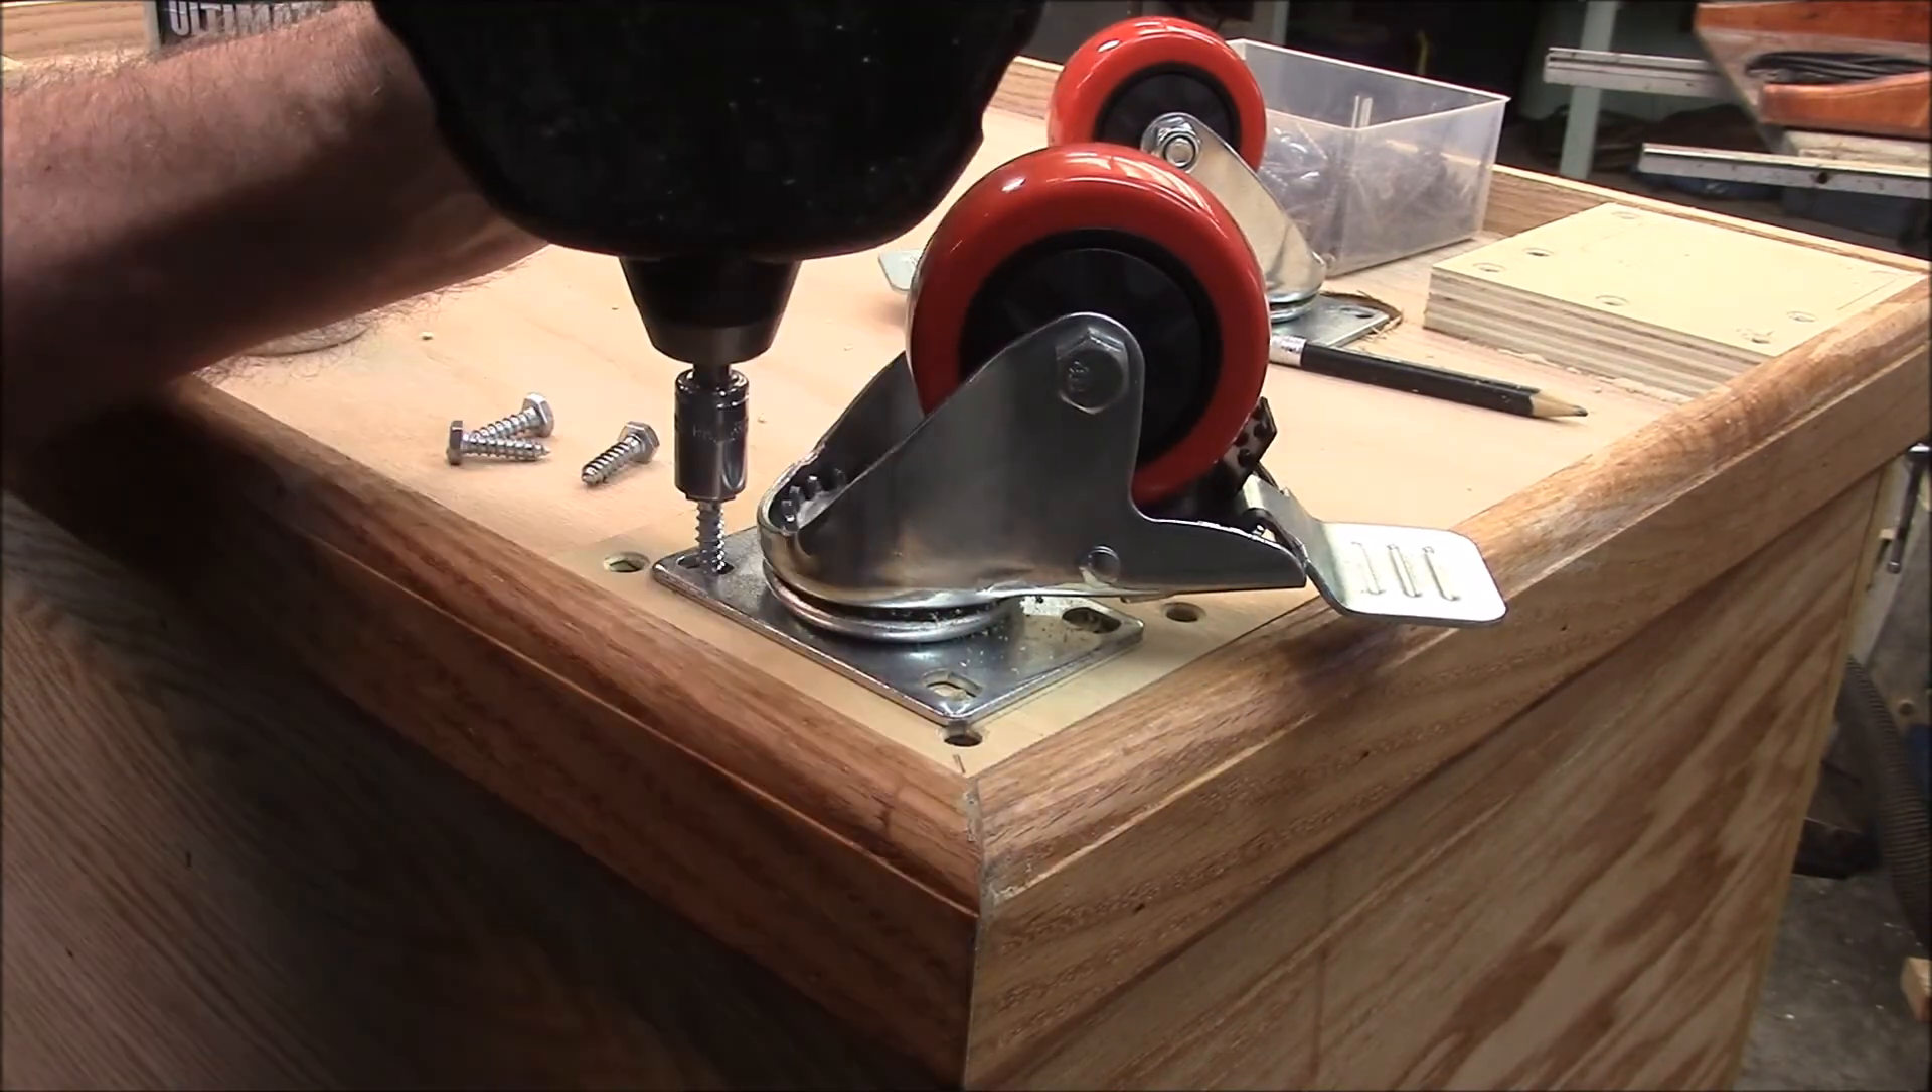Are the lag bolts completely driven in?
No.